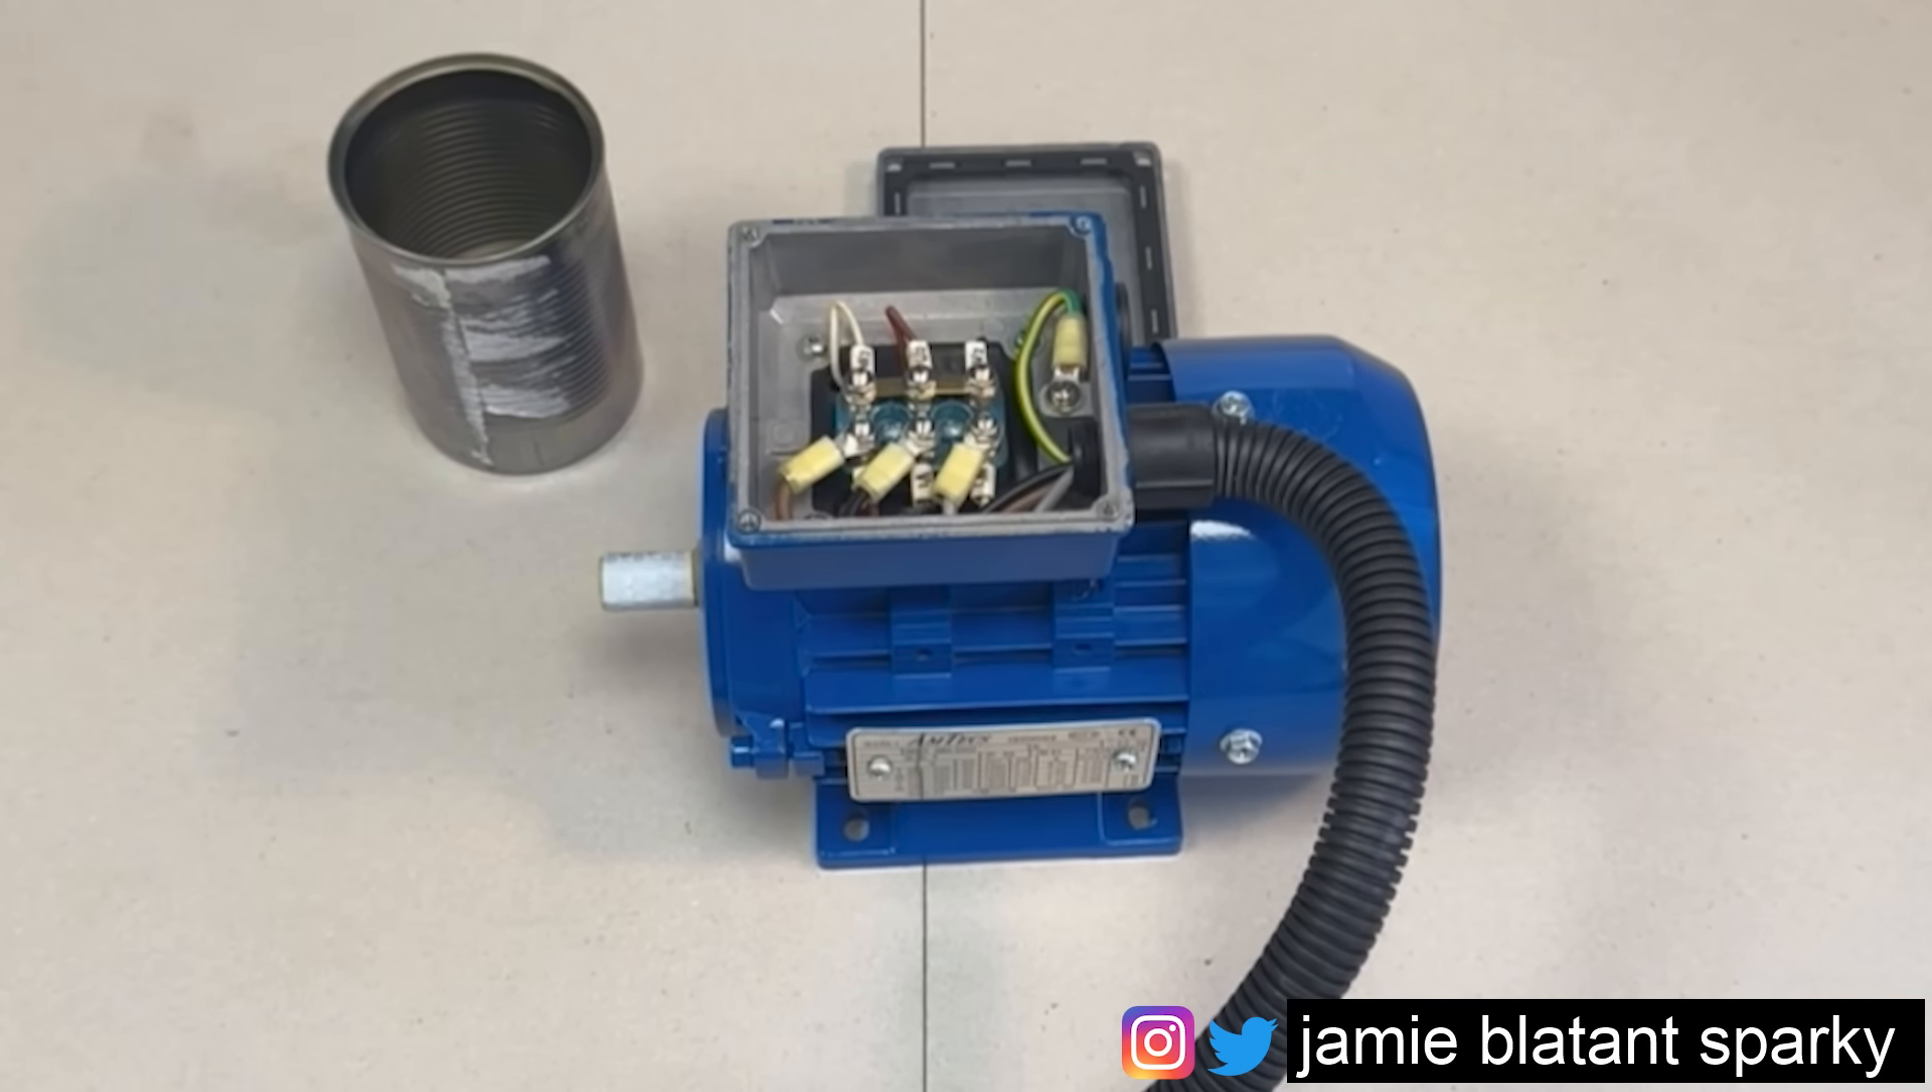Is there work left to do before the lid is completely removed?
No.